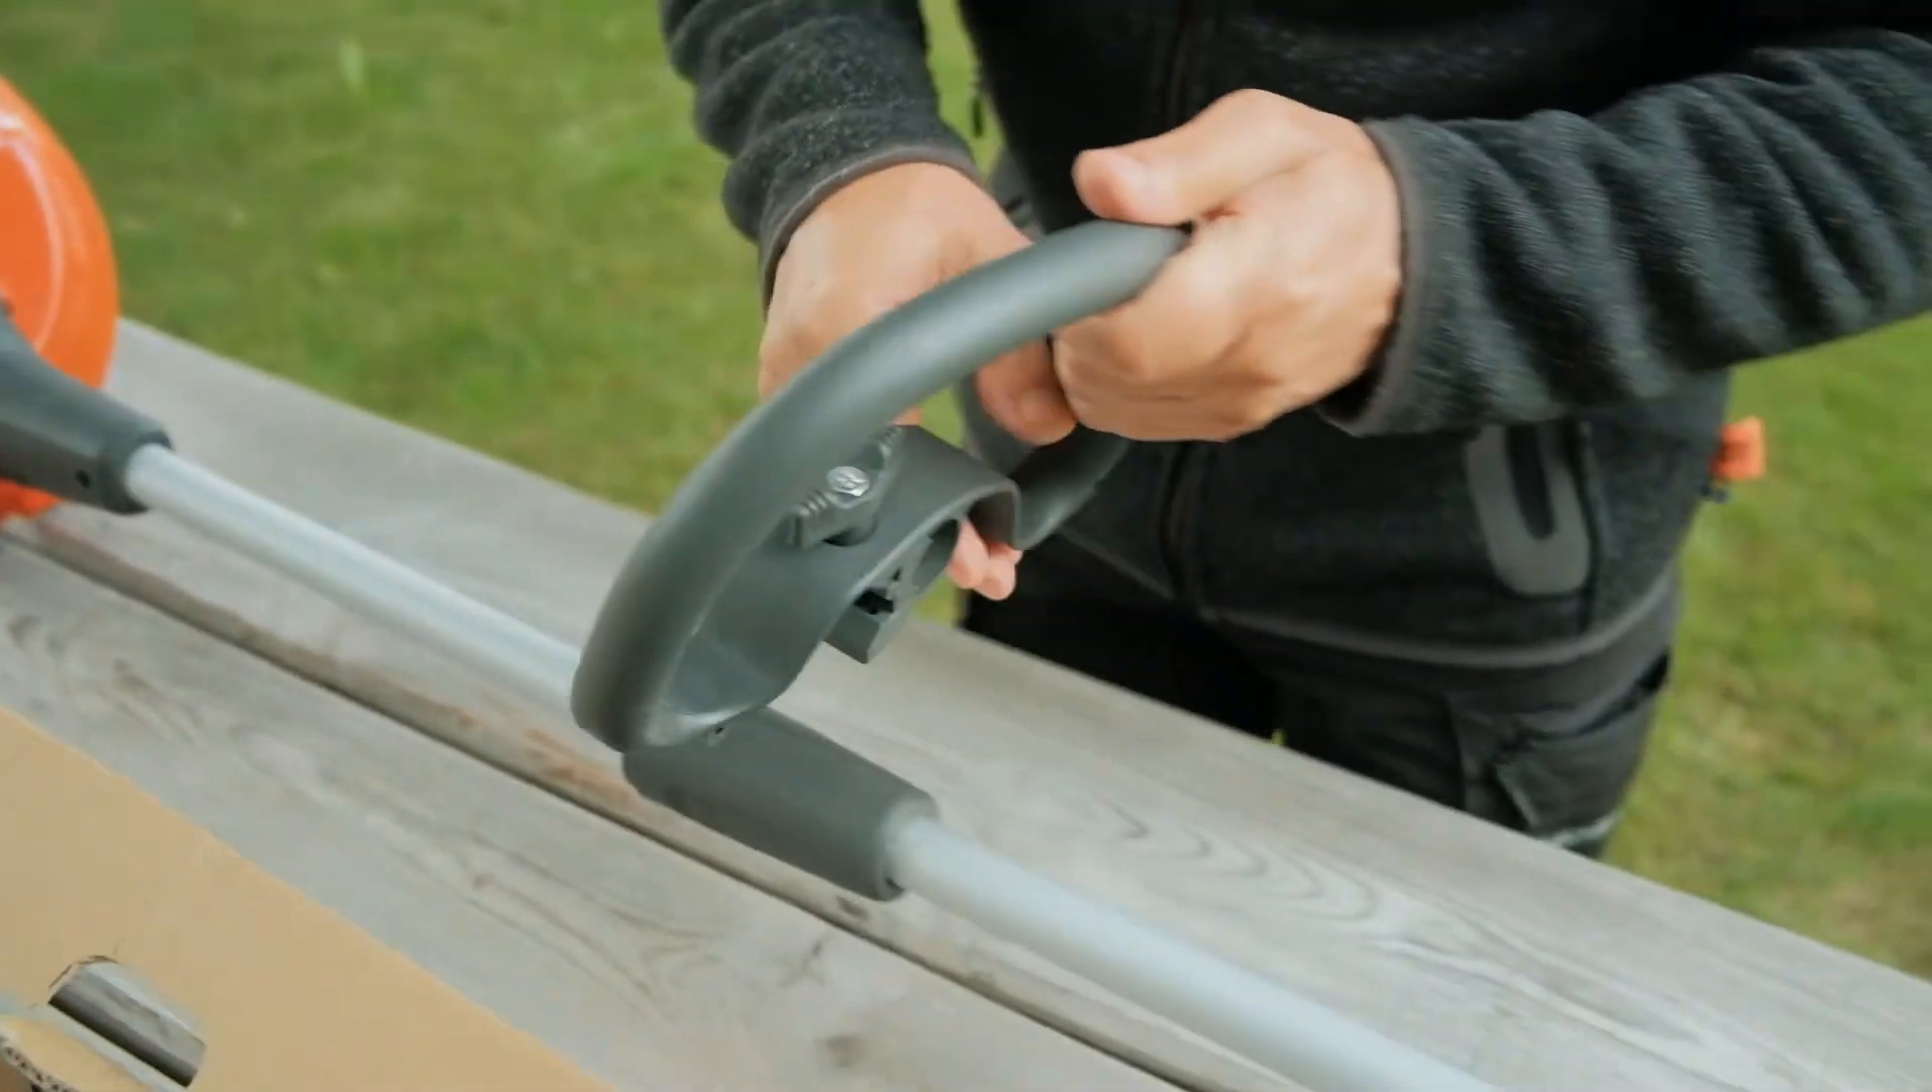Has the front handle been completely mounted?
No.